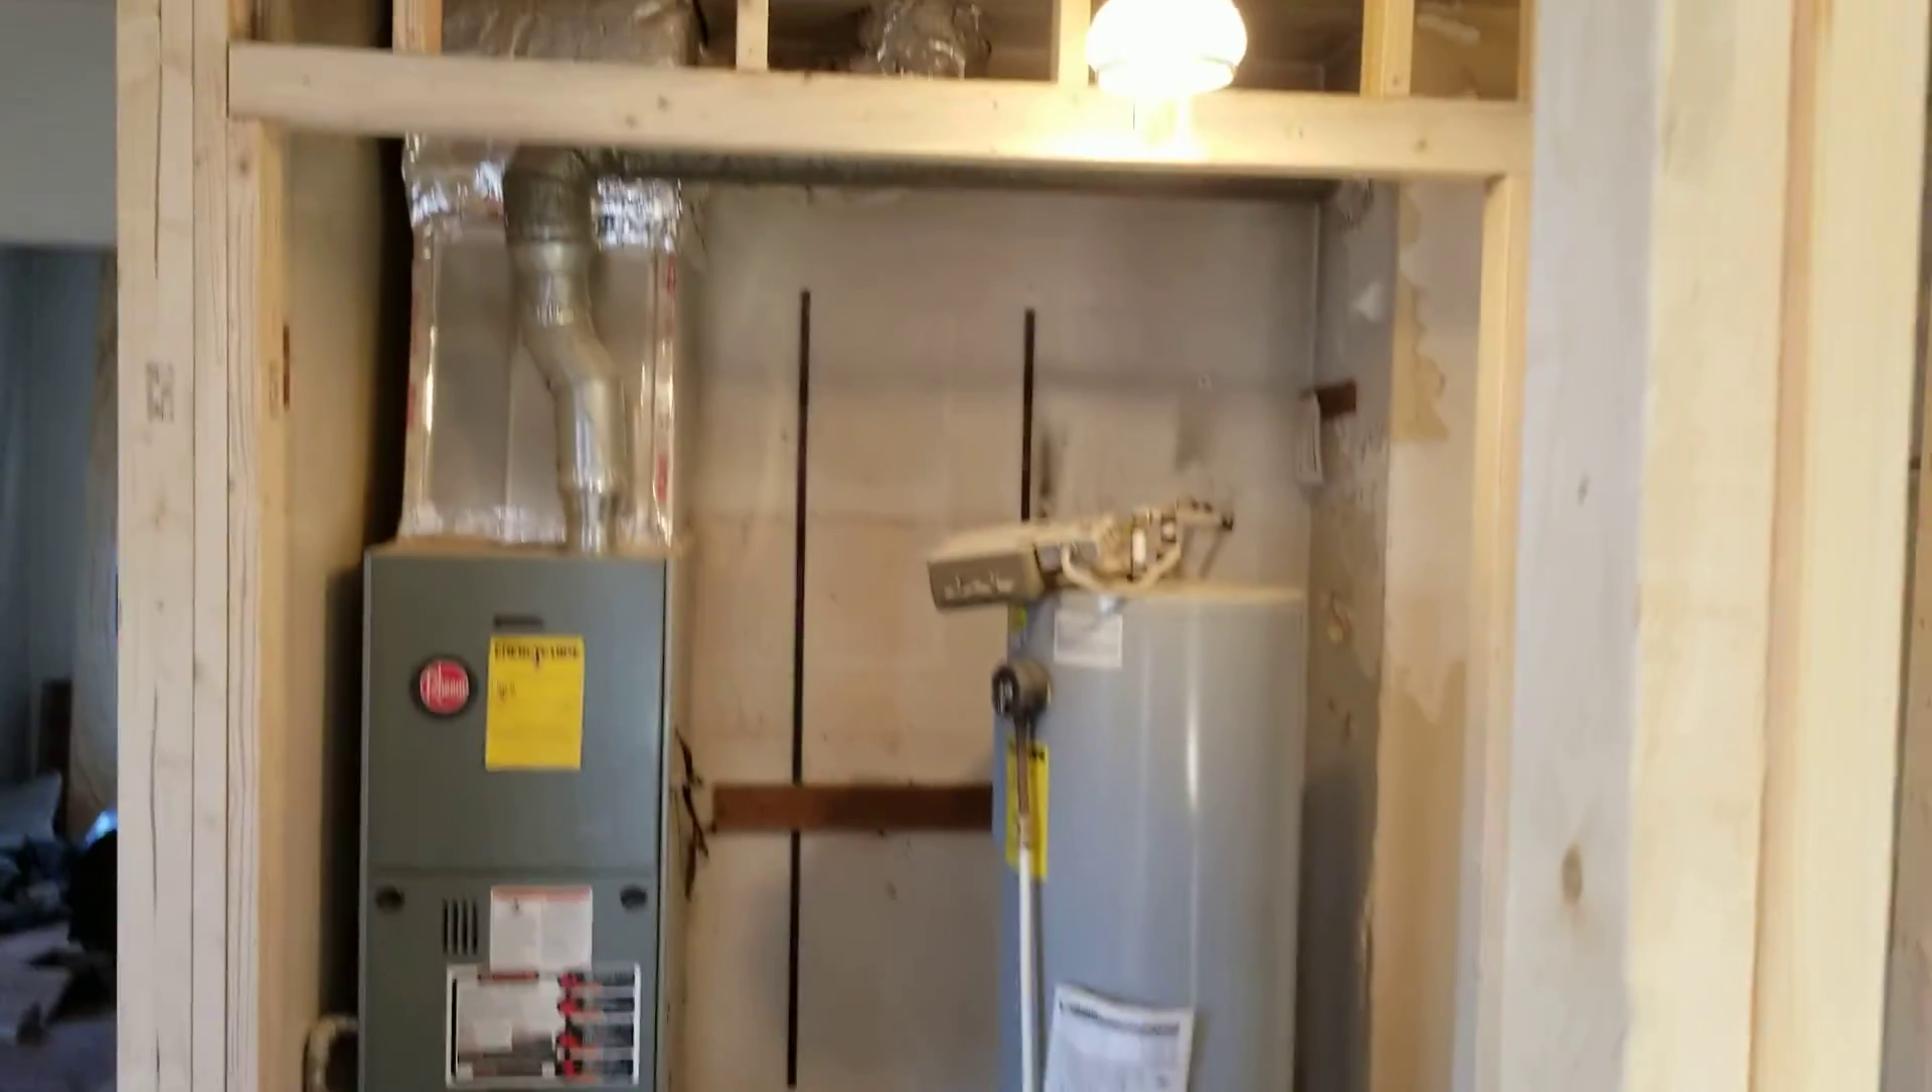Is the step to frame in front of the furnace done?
Yes.